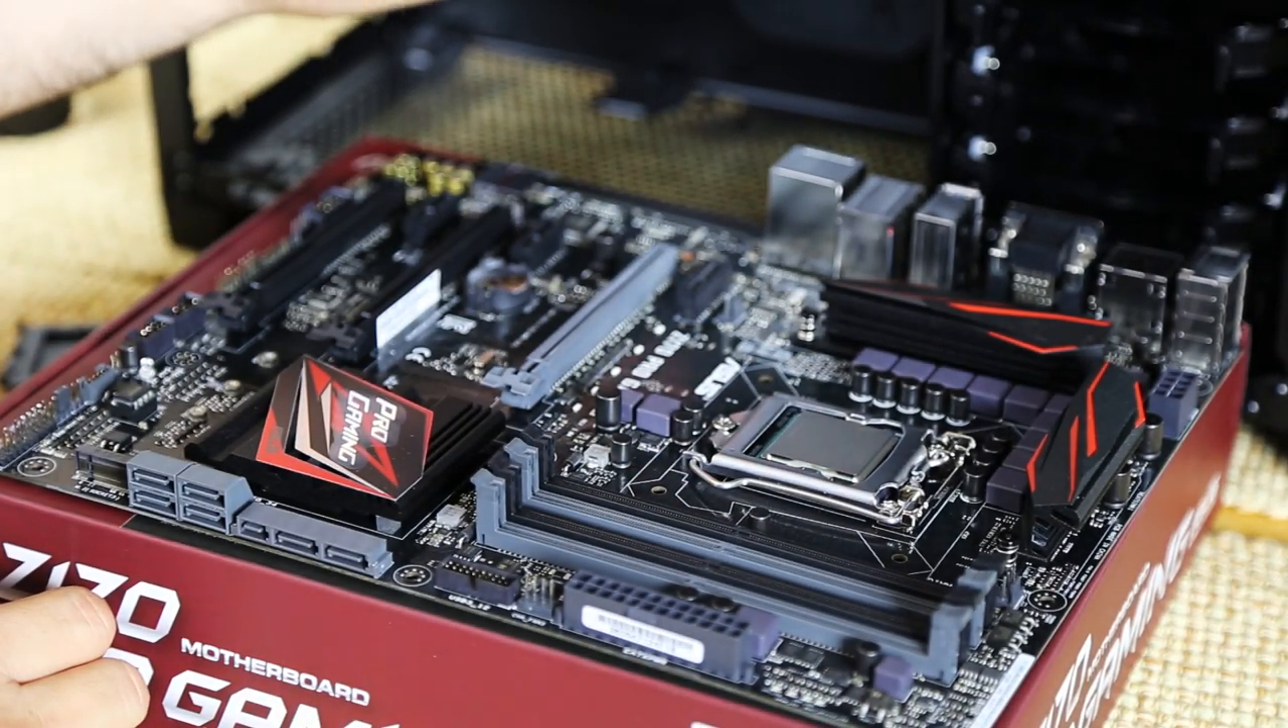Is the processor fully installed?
Yes.